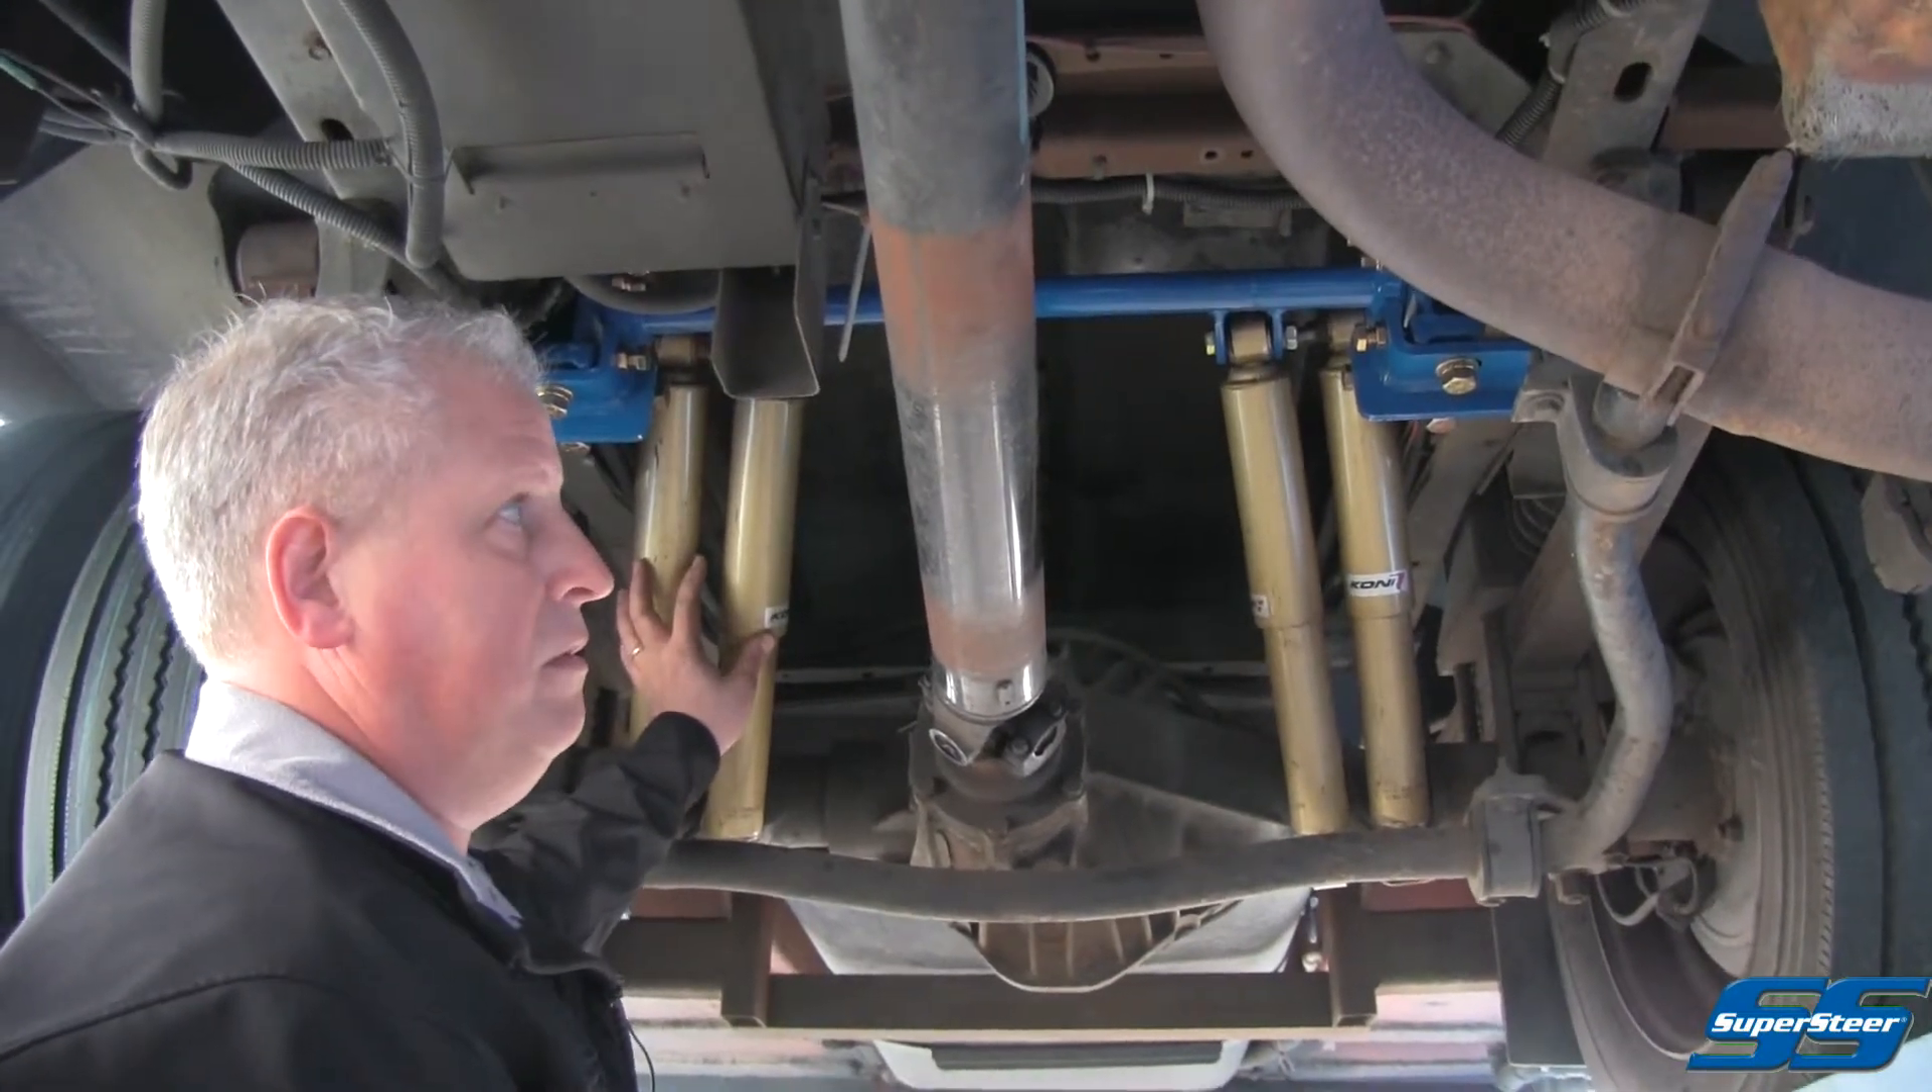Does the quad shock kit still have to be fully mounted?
No.